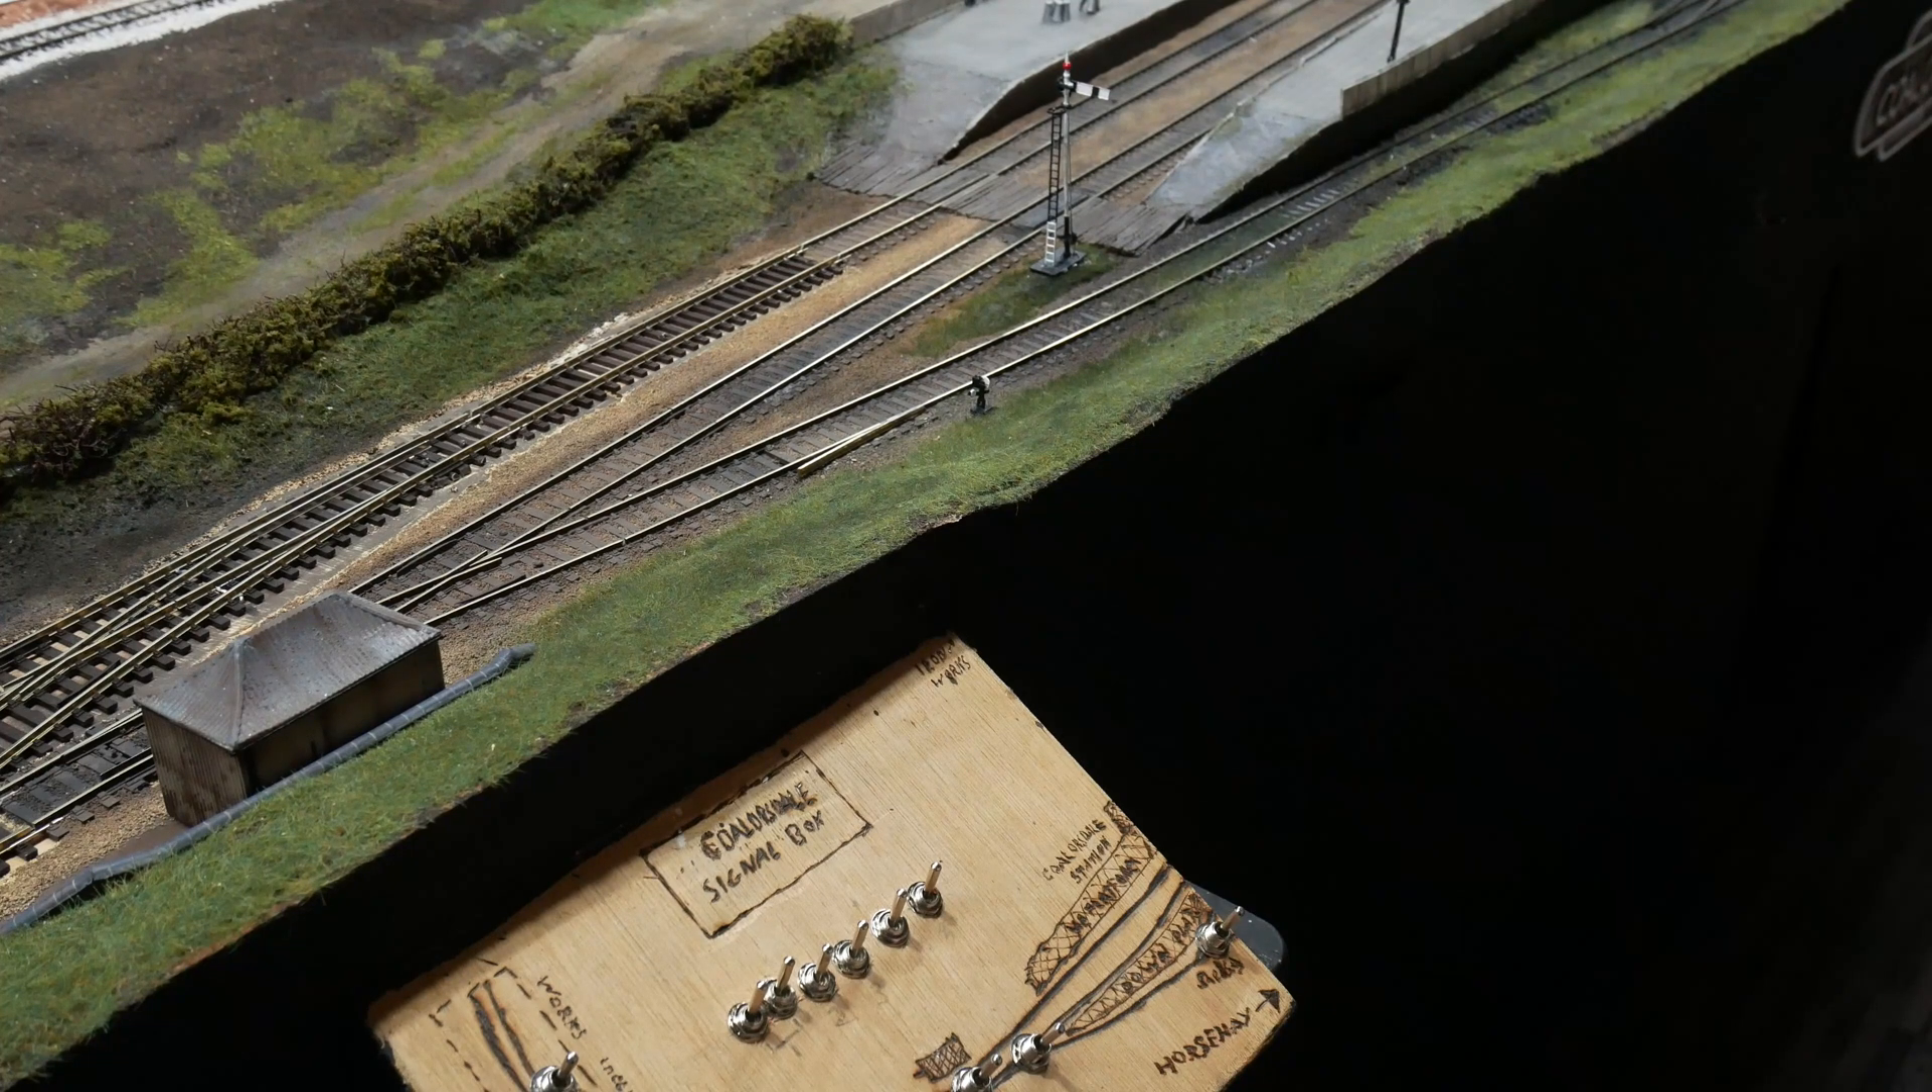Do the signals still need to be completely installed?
No.